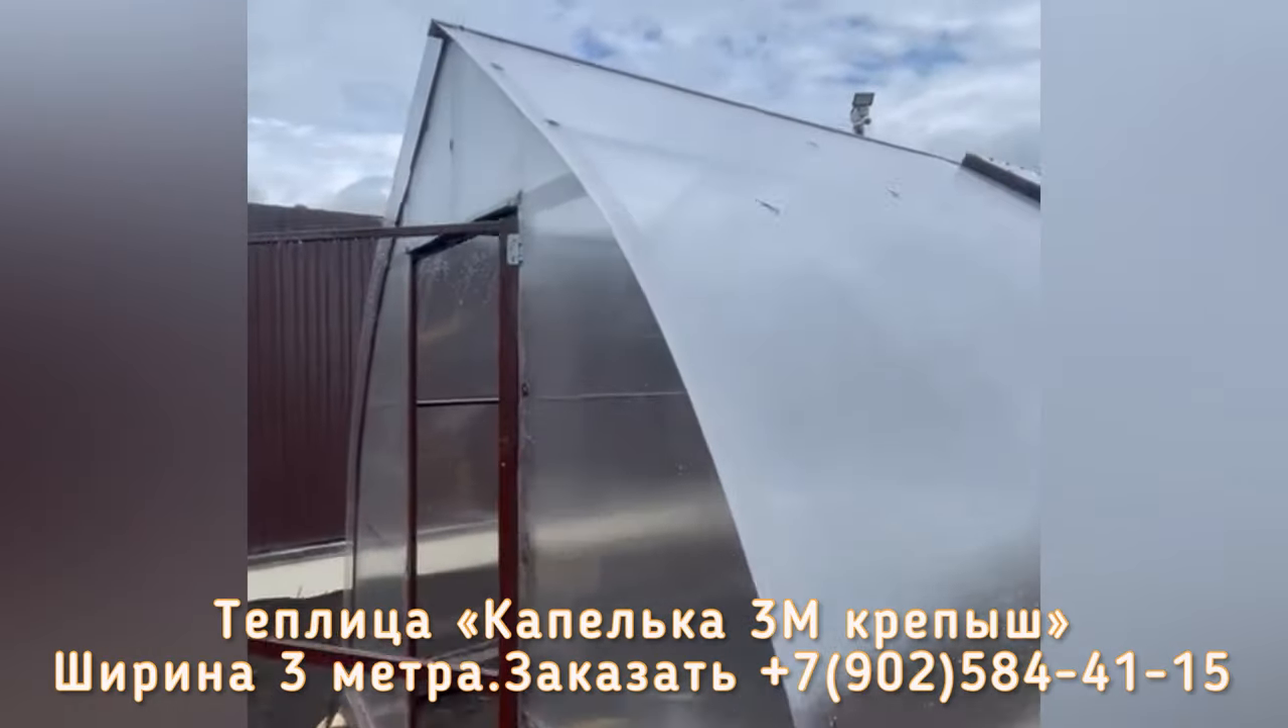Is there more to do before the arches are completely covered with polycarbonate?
No.